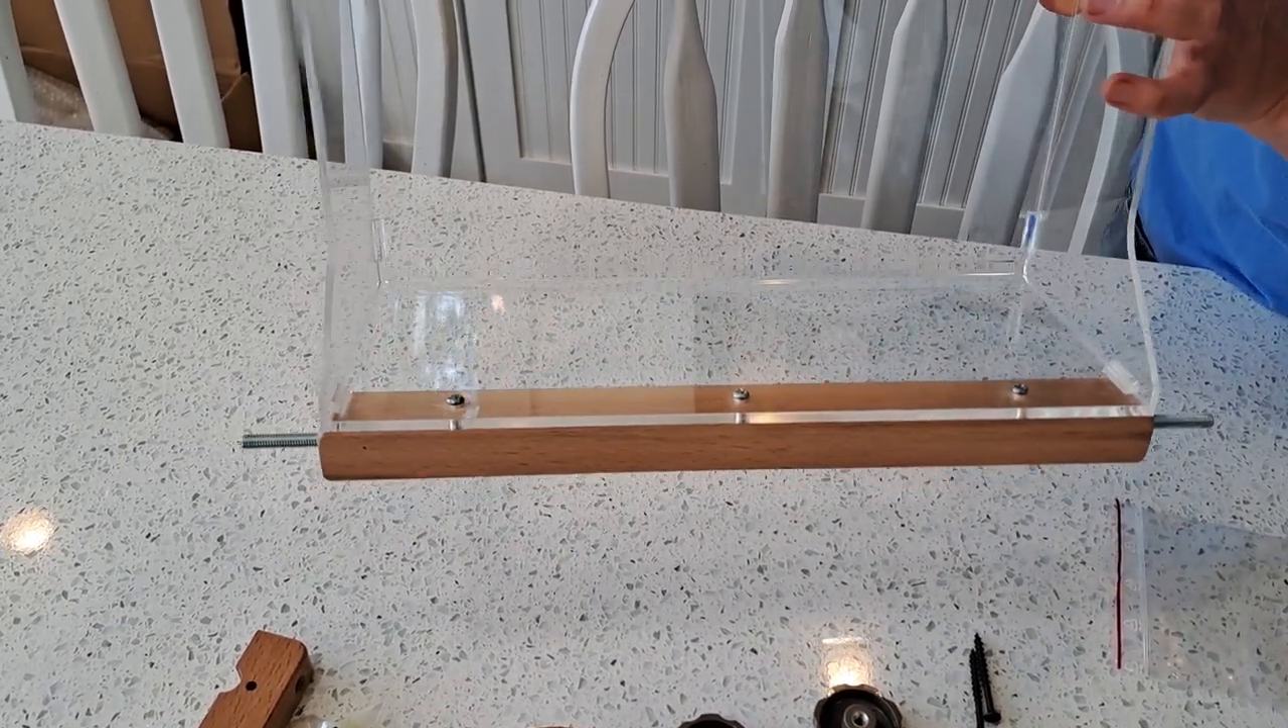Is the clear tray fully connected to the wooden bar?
Yes.